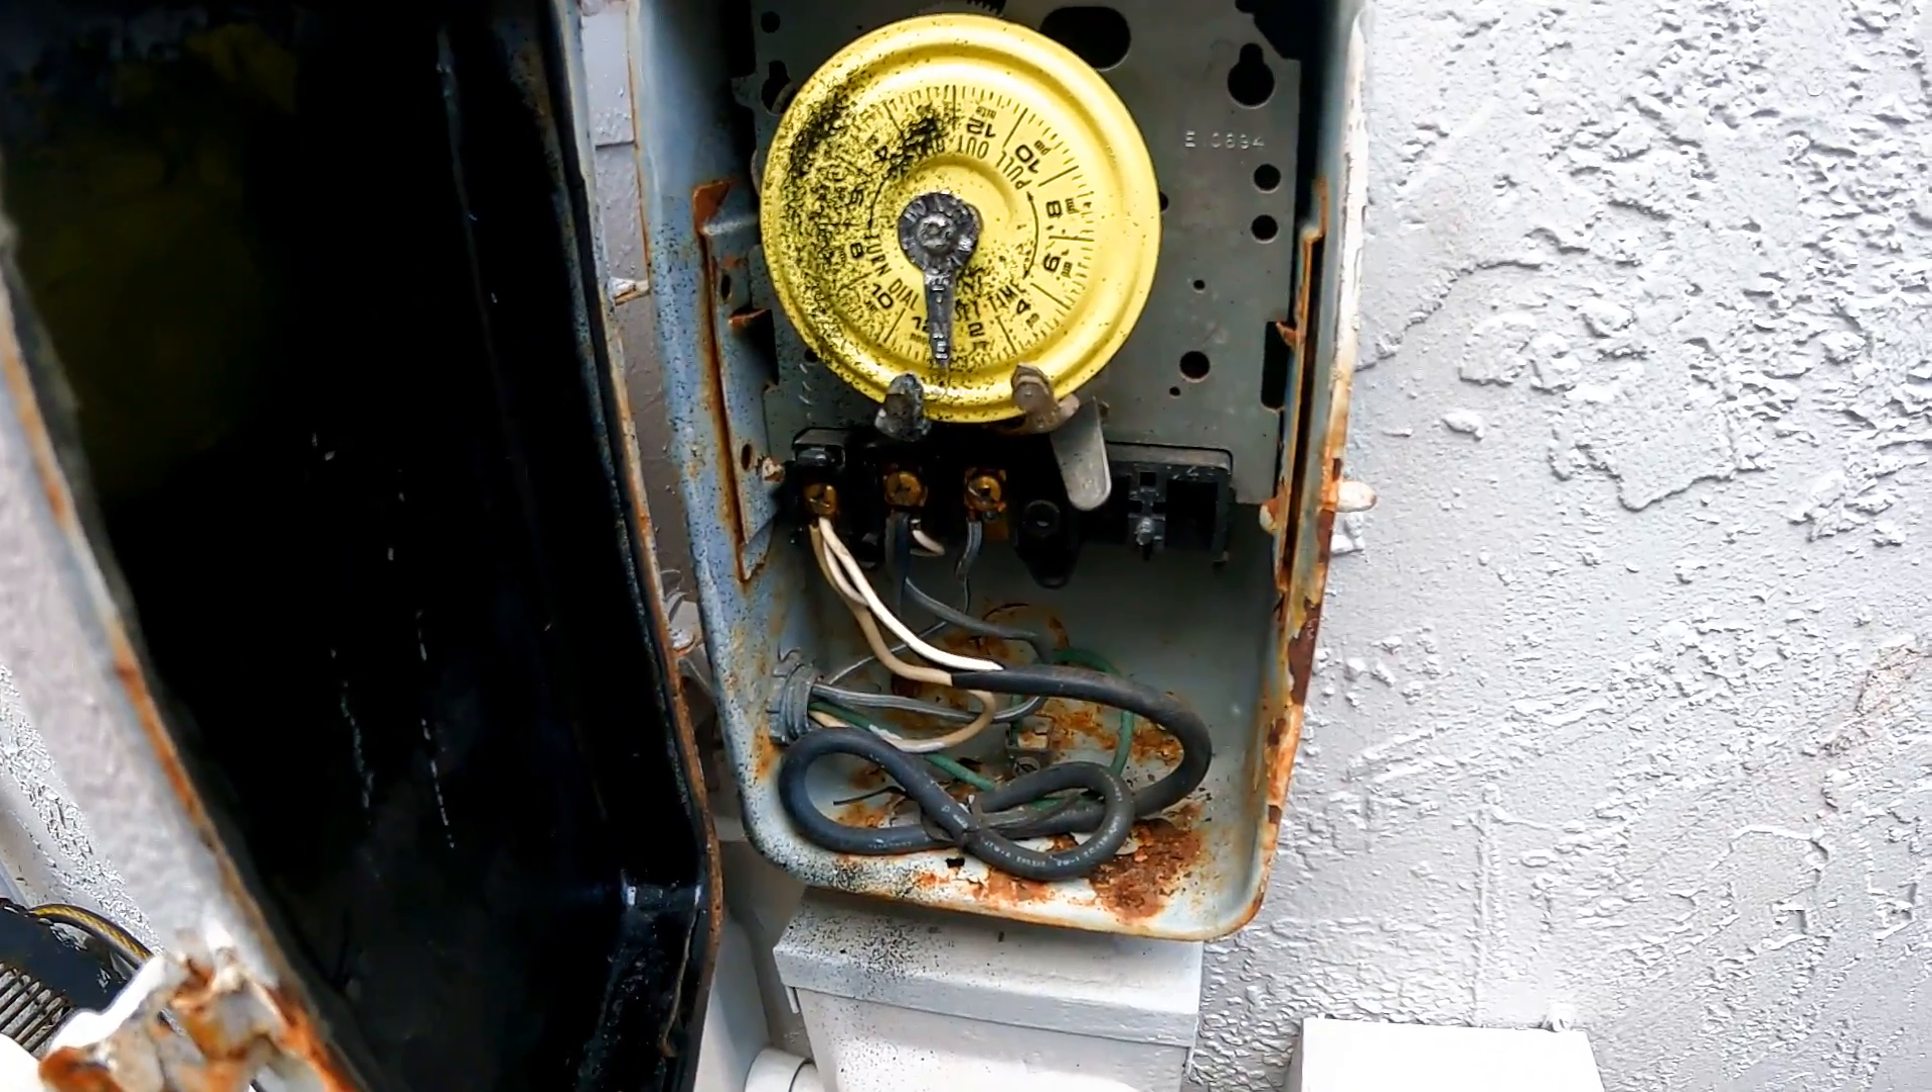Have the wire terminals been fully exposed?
Yes.